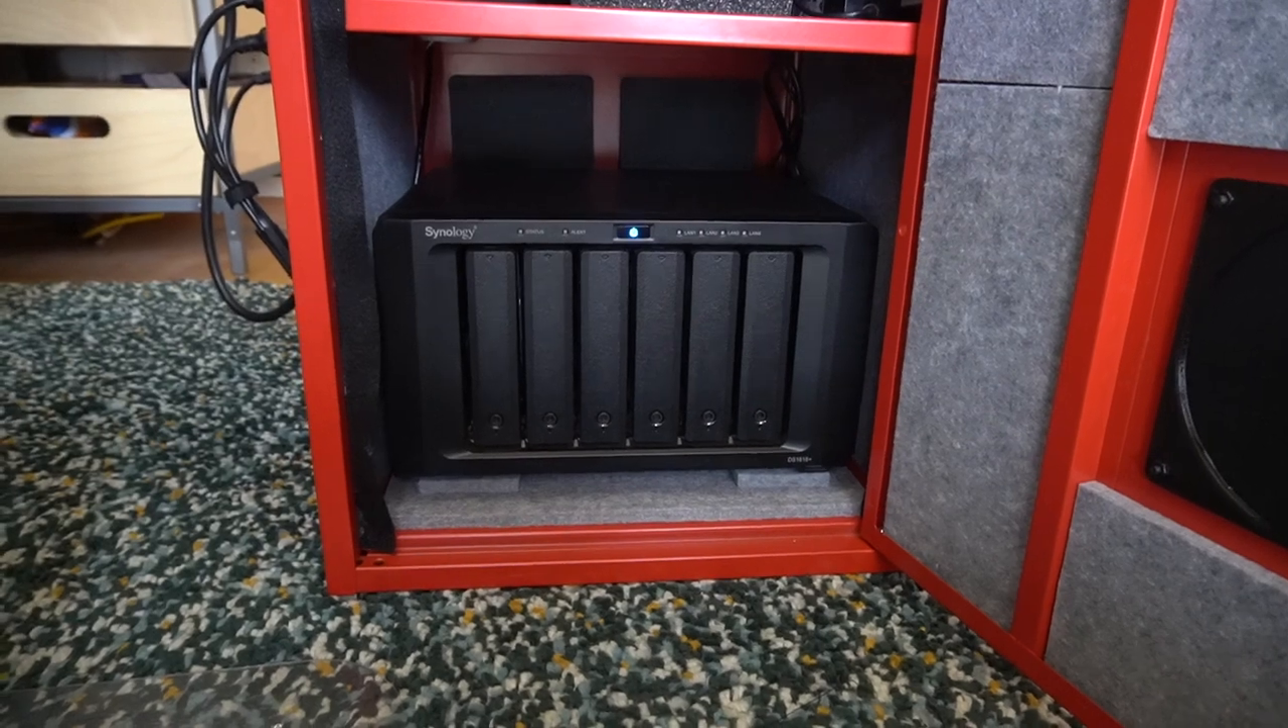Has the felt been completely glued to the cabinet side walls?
Yes.